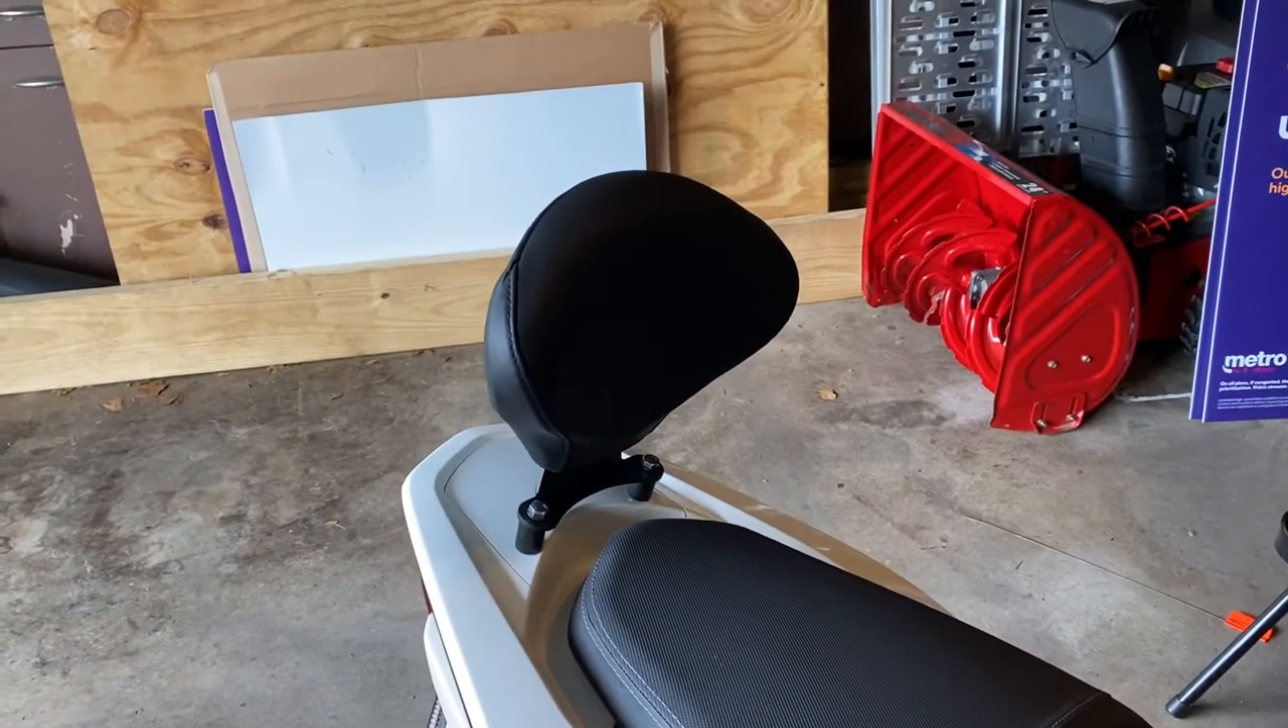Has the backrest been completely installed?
Yes.